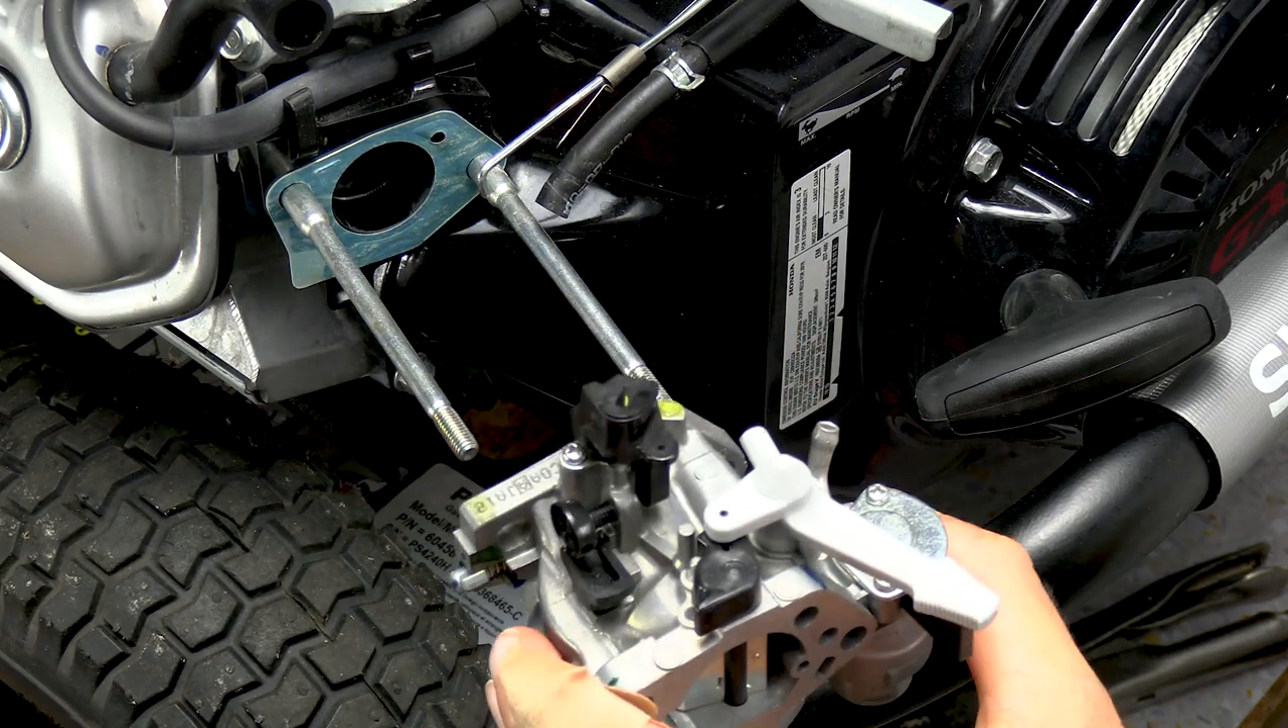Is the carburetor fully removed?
Yes.